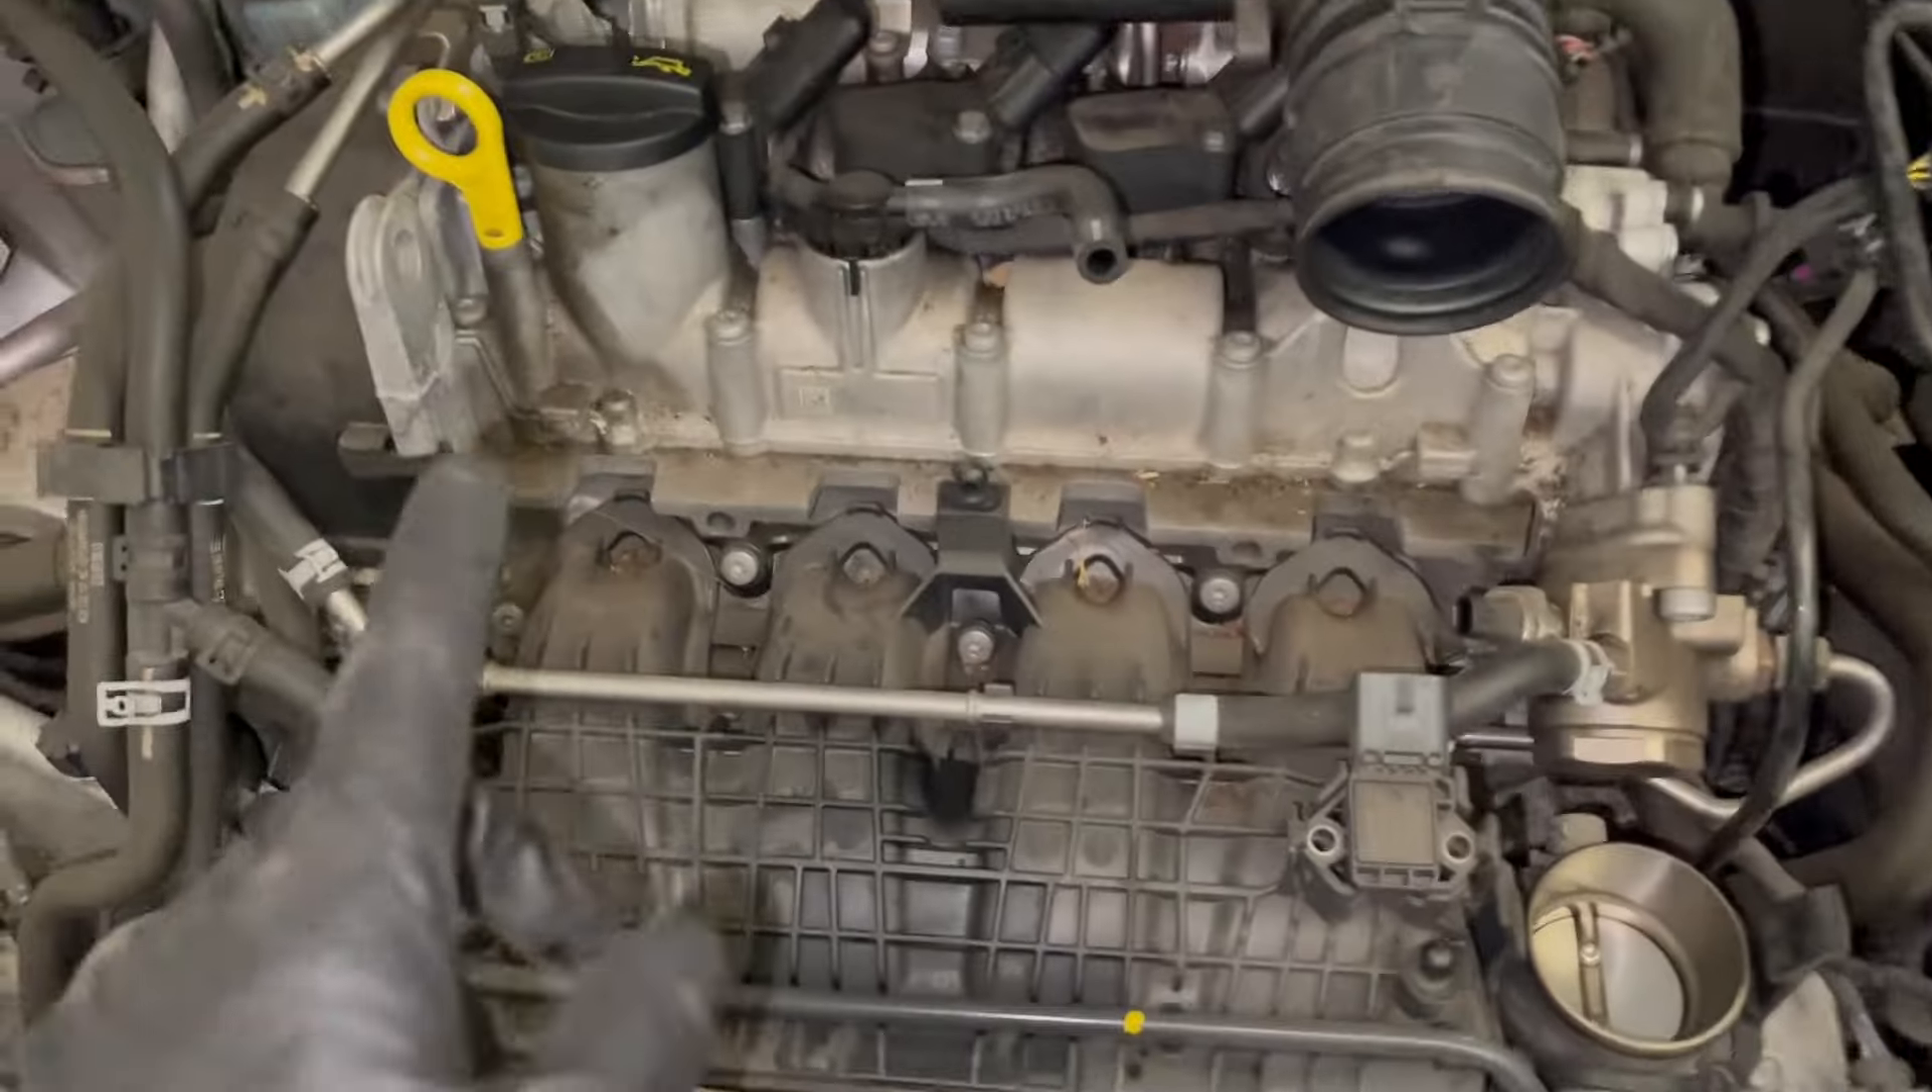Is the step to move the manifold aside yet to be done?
Yes.